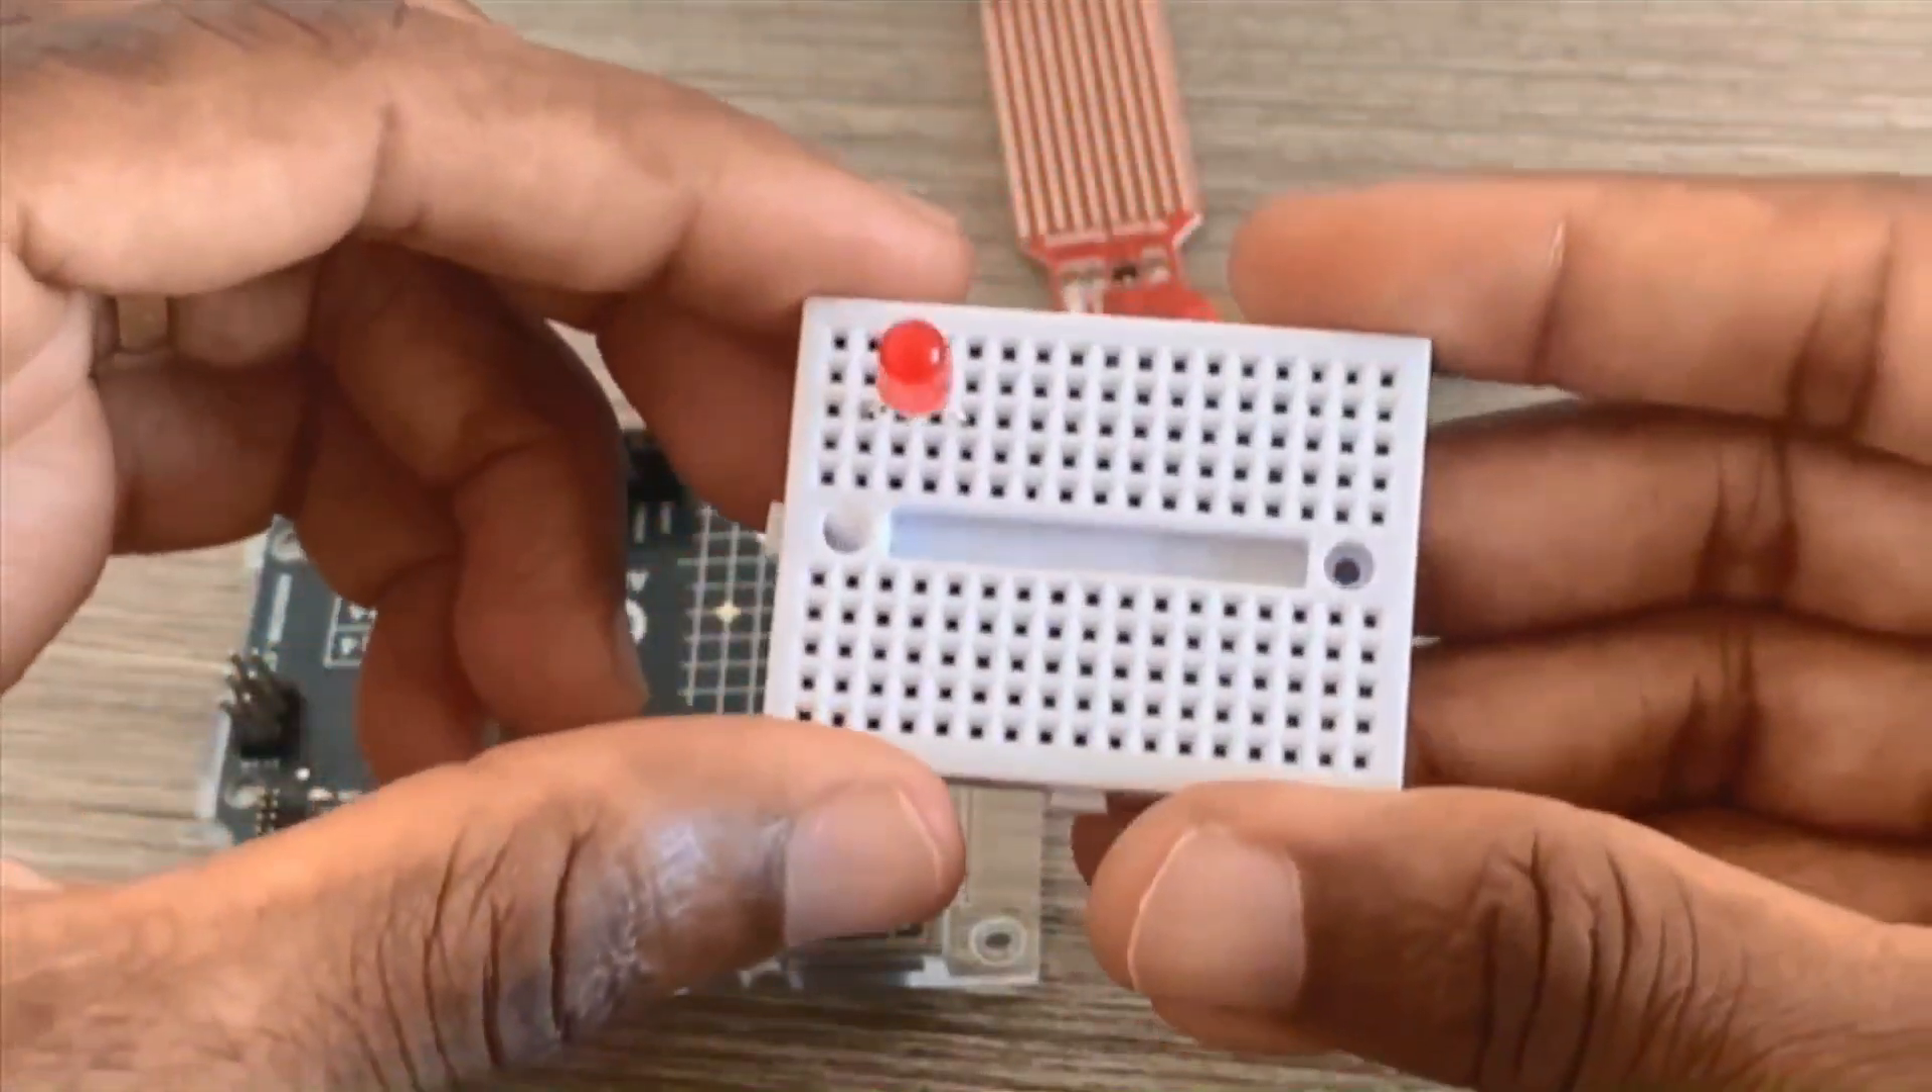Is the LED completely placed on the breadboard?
Yes.